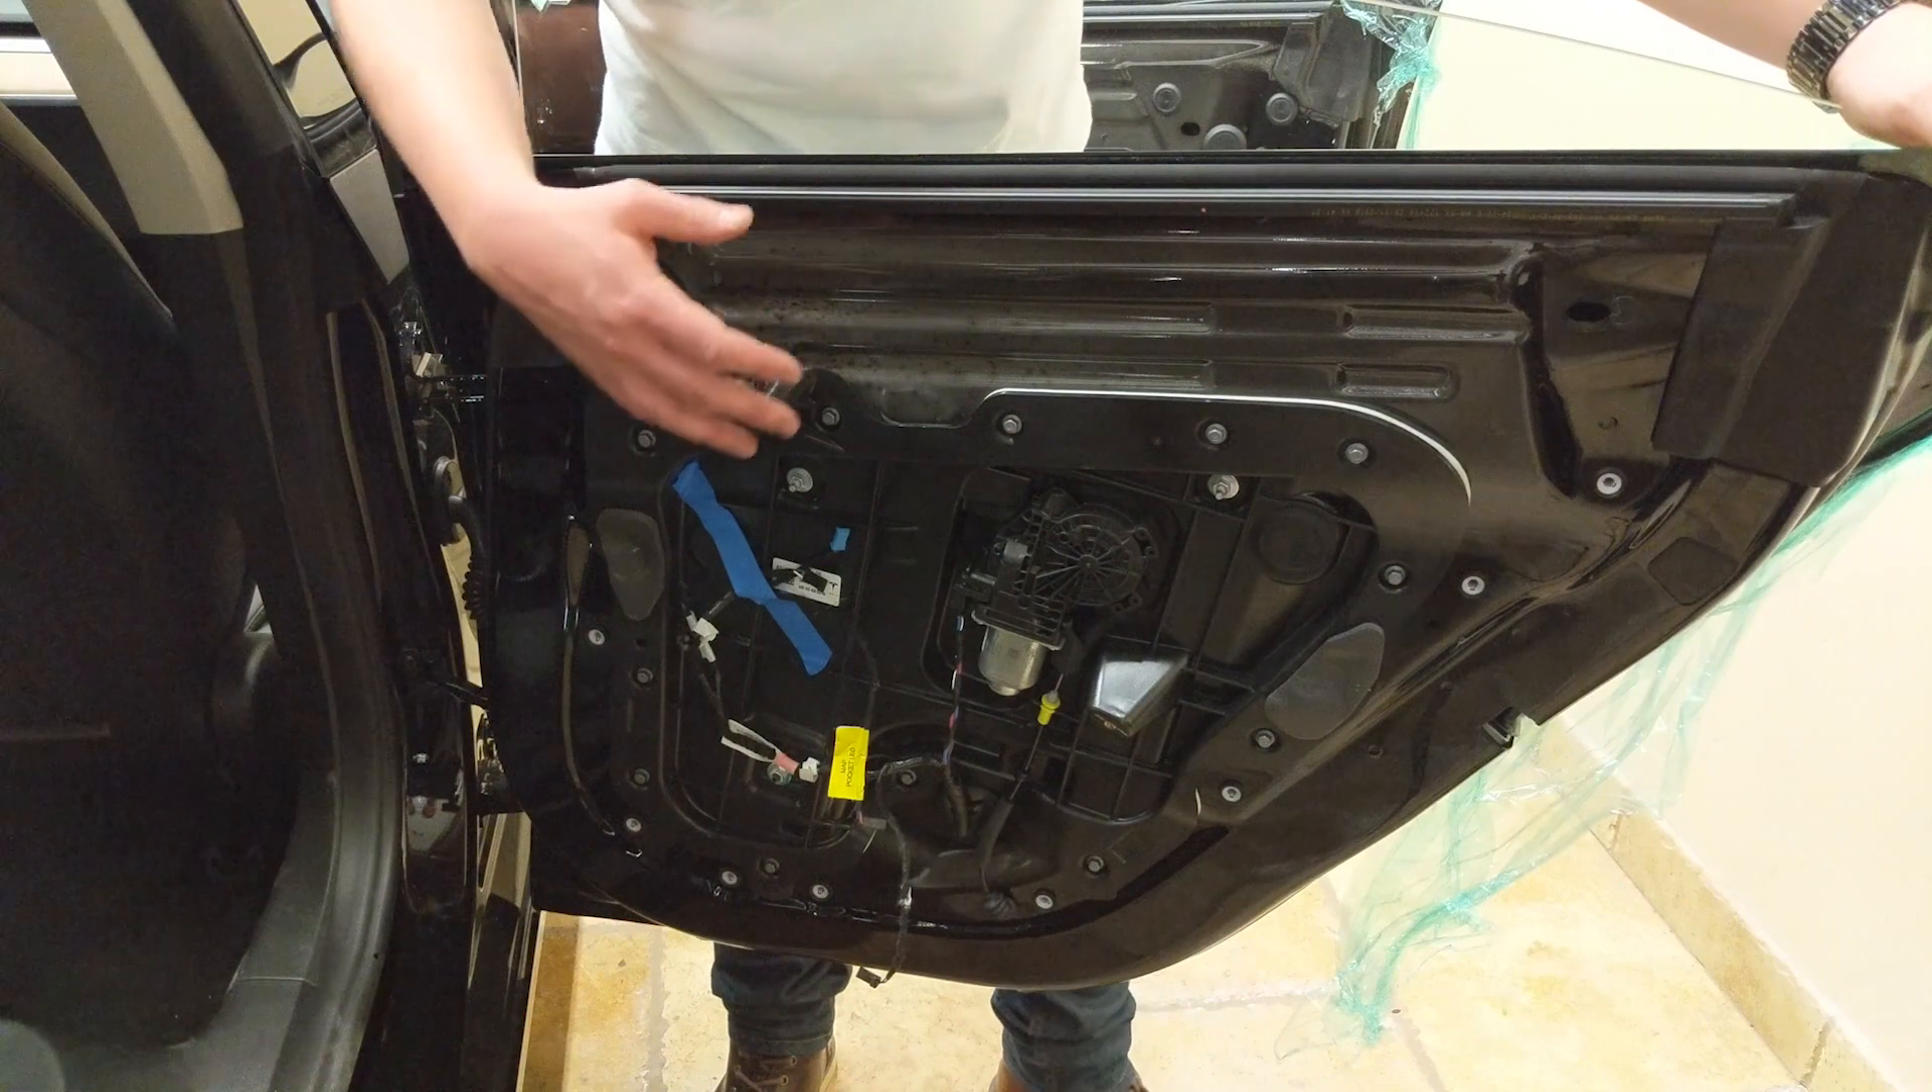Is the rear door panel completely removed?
Yes.